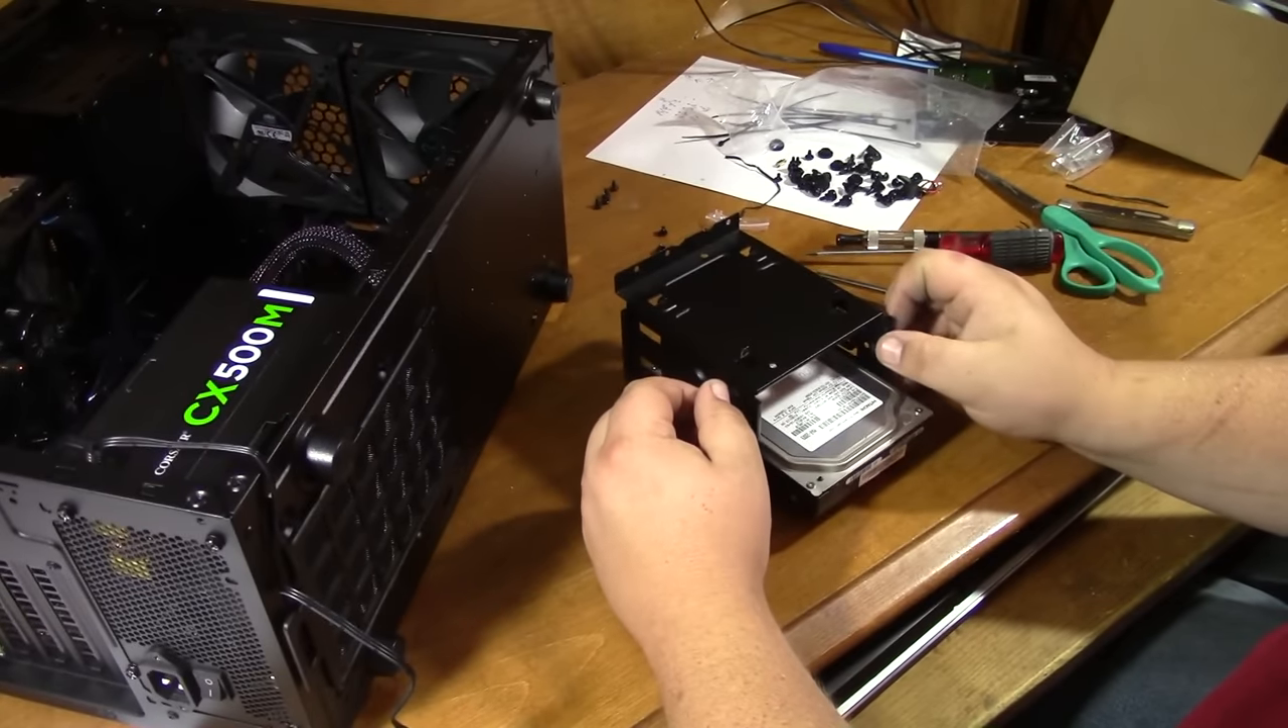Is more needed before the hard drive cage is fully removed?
No.